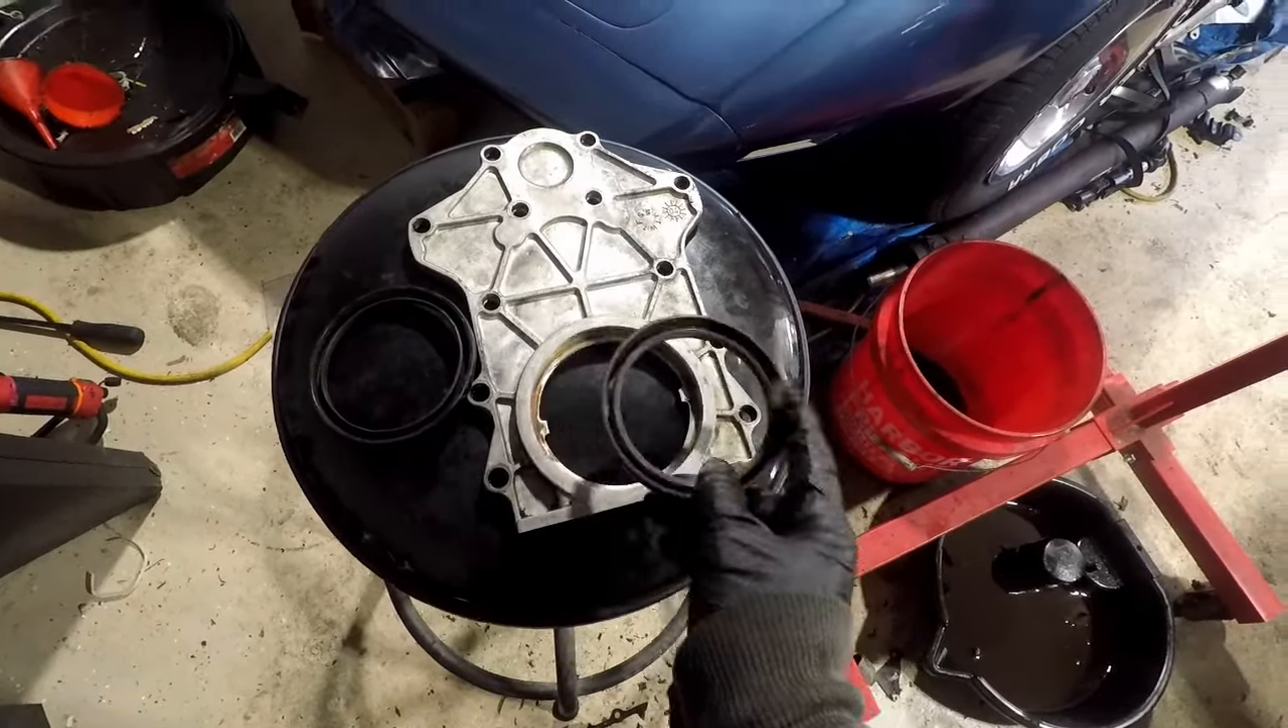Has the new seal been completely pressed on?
No.